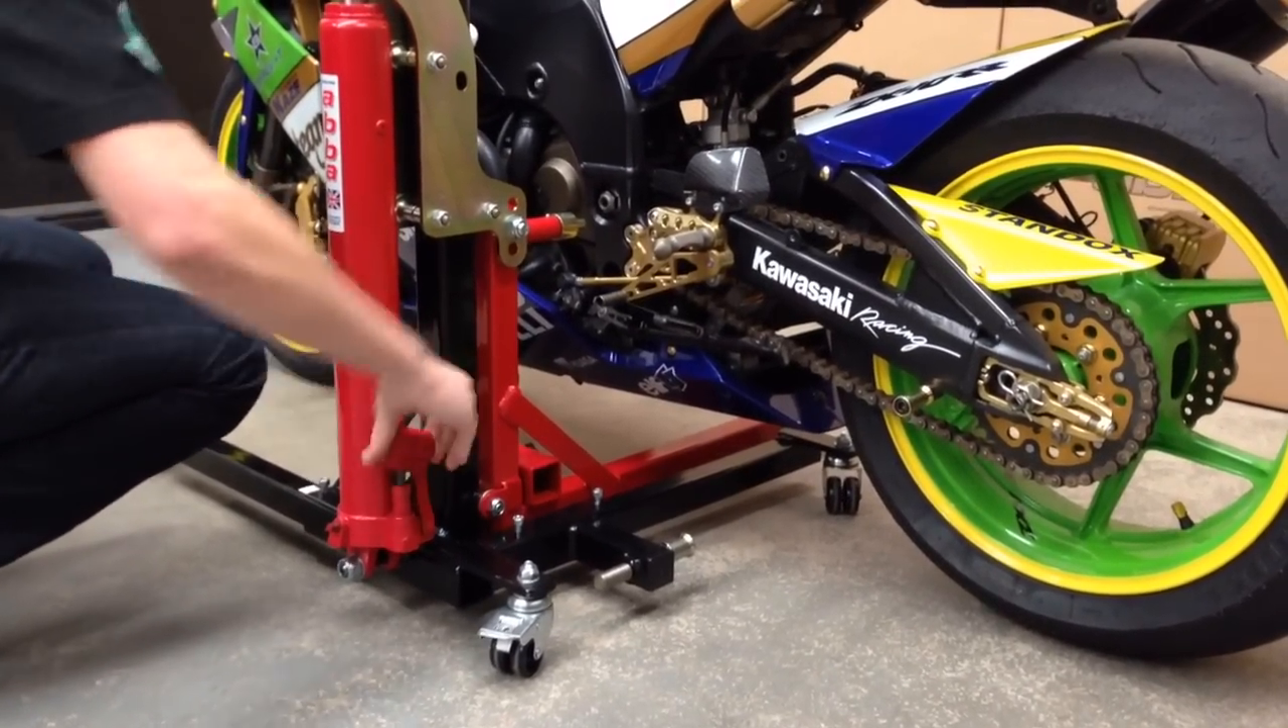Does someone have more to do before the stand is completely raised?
Yes.